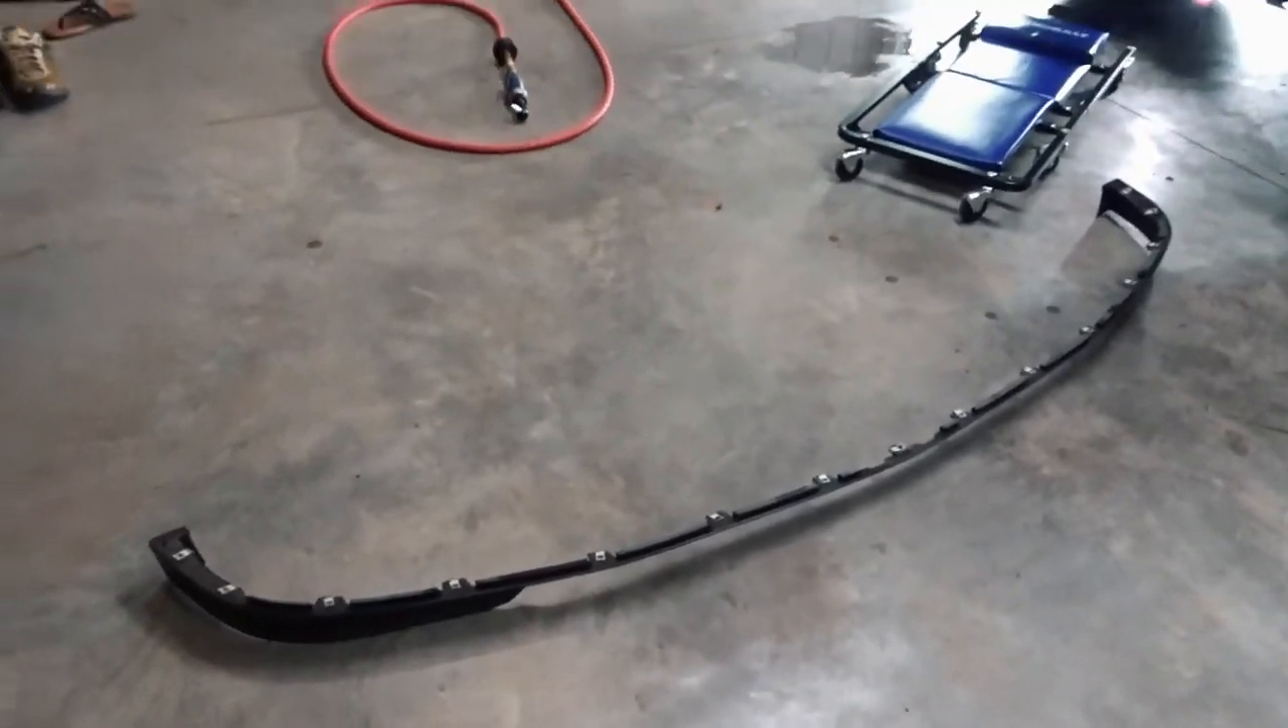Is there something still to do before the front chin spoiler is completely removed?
No.